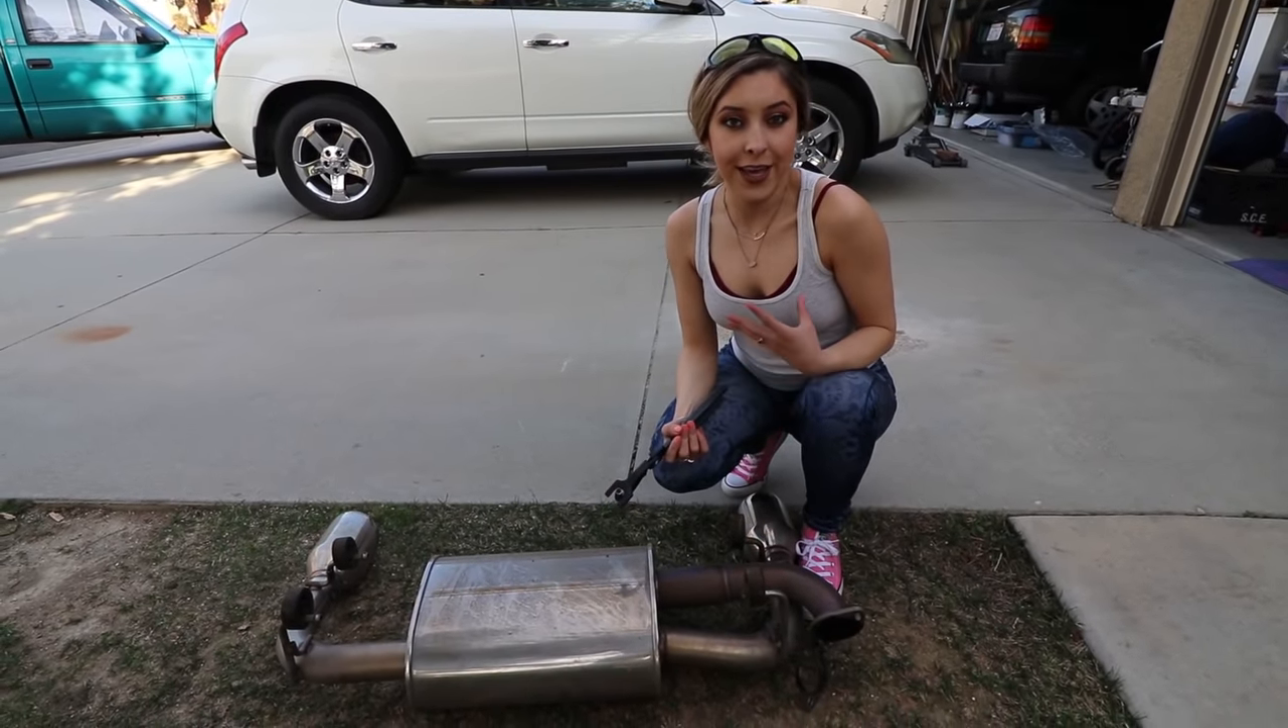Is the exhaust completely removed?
Yes.